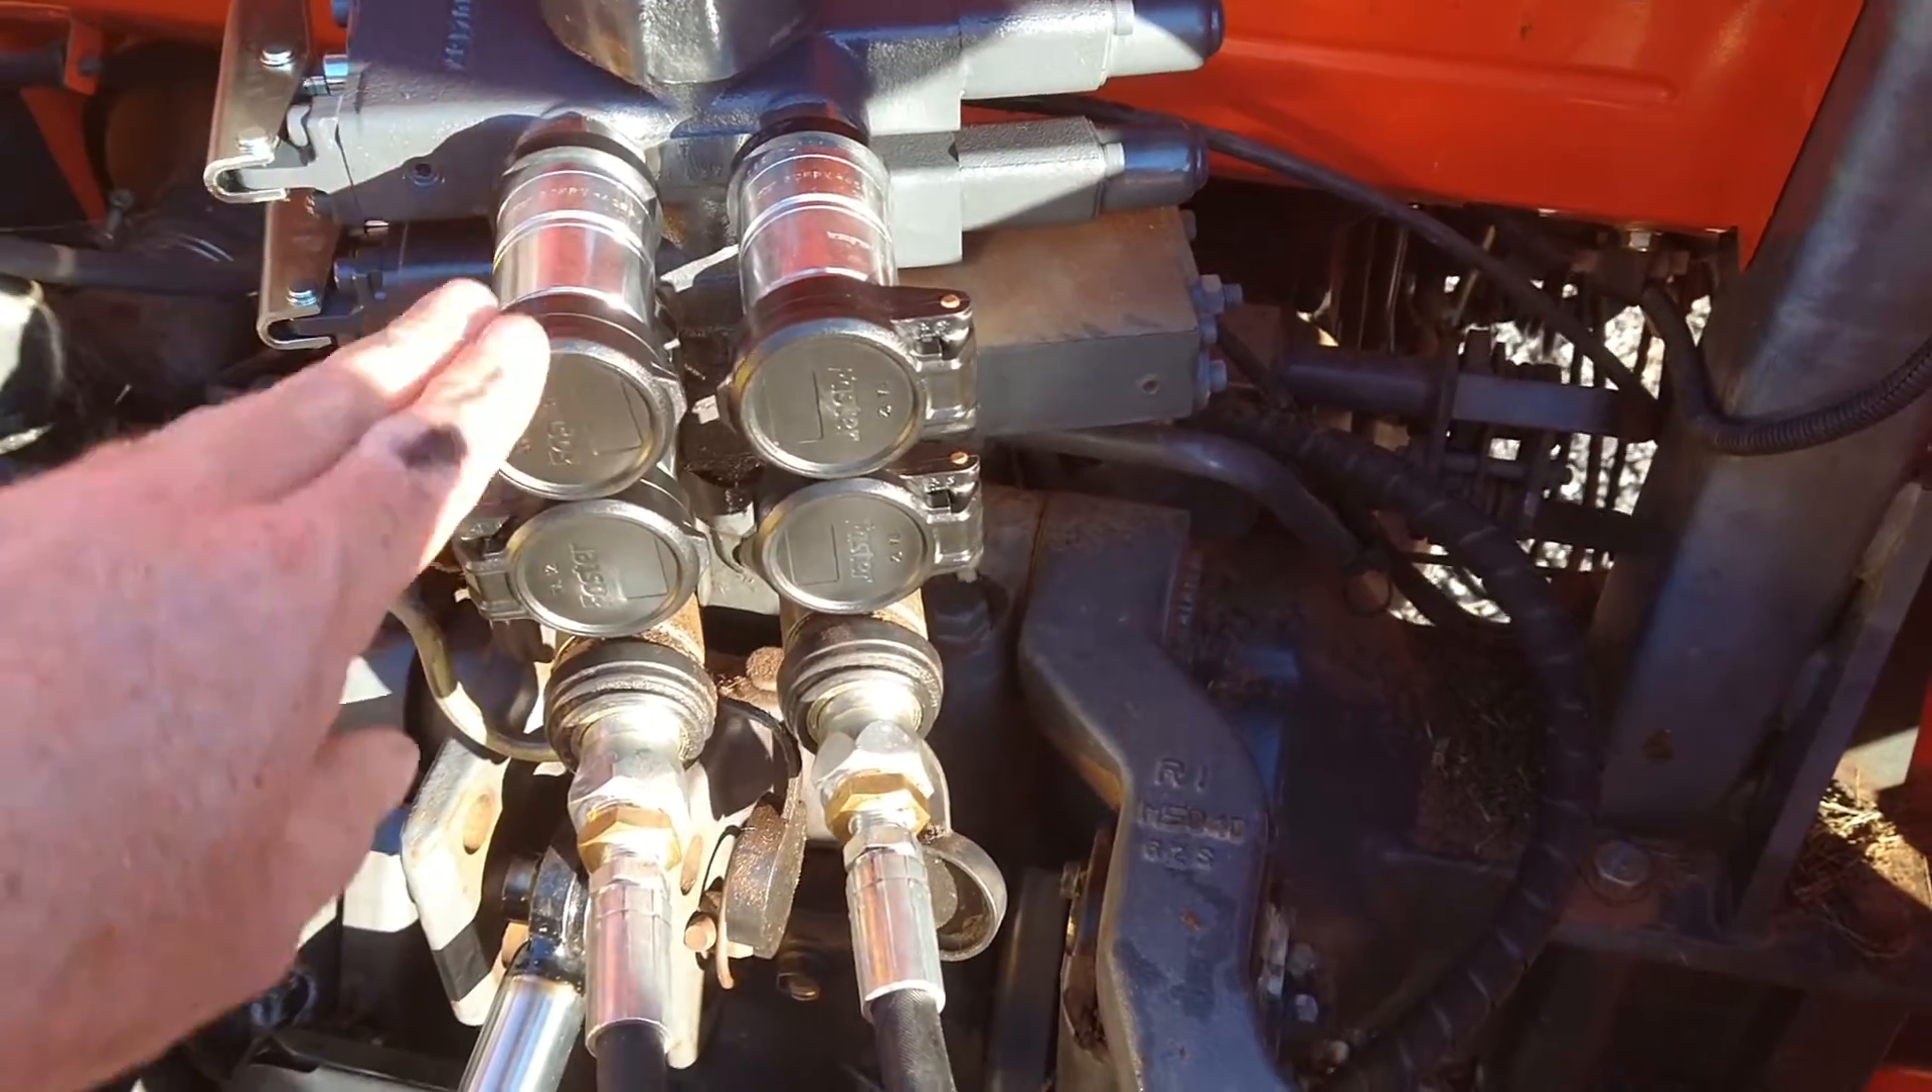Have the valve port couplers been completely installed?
Yes.